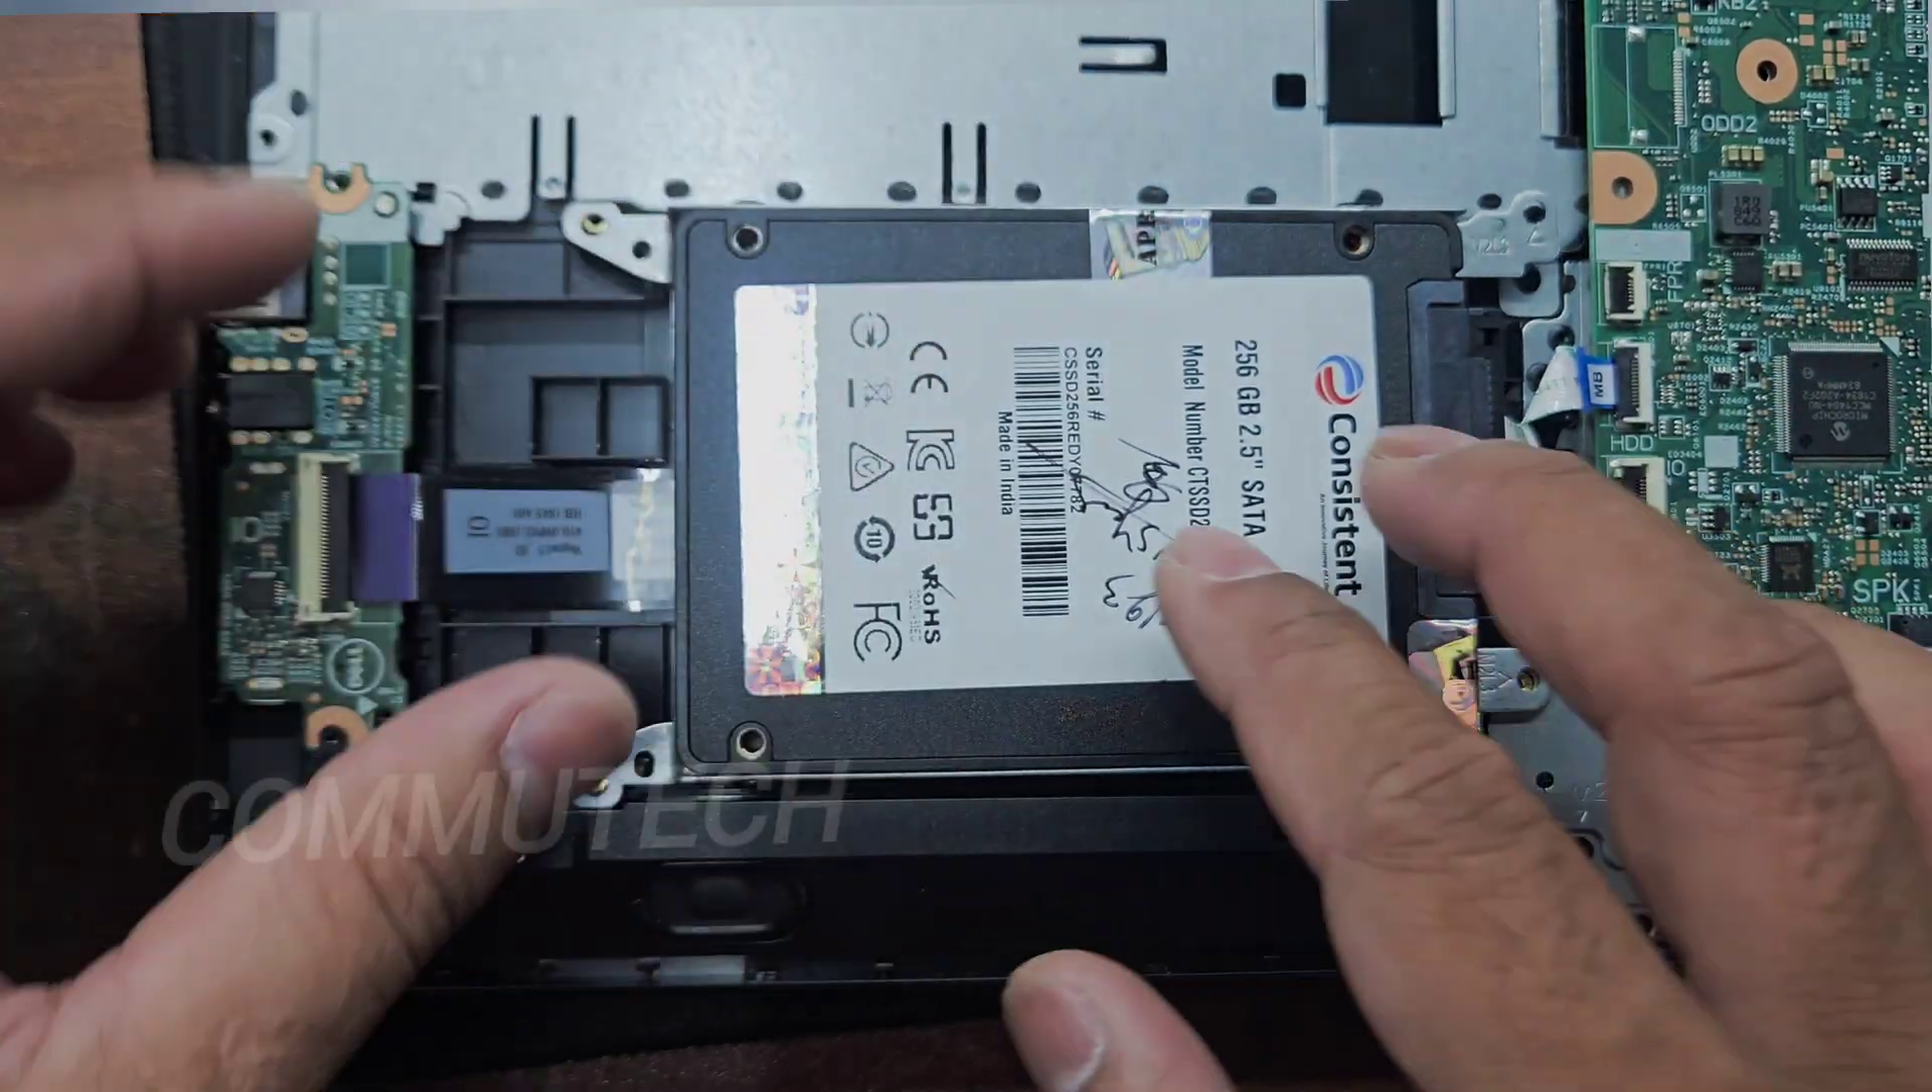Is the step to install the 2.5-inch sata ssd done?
No.